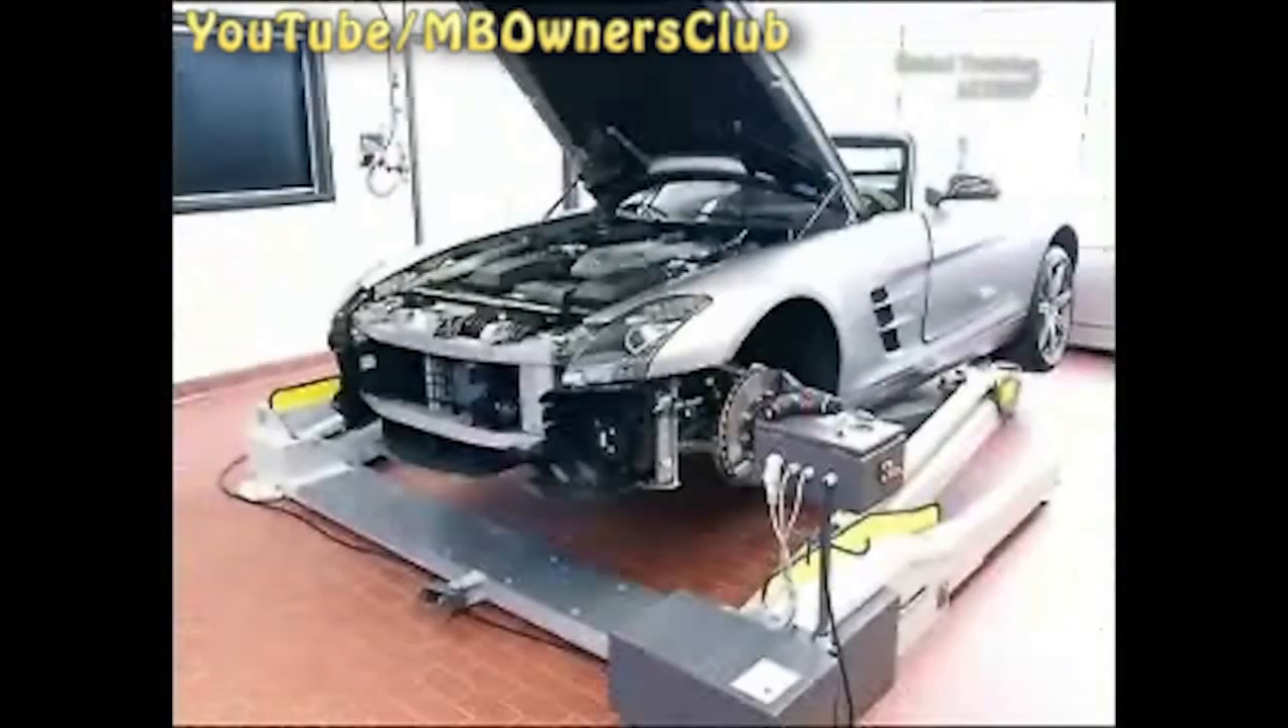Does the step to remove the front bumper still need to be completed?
No.